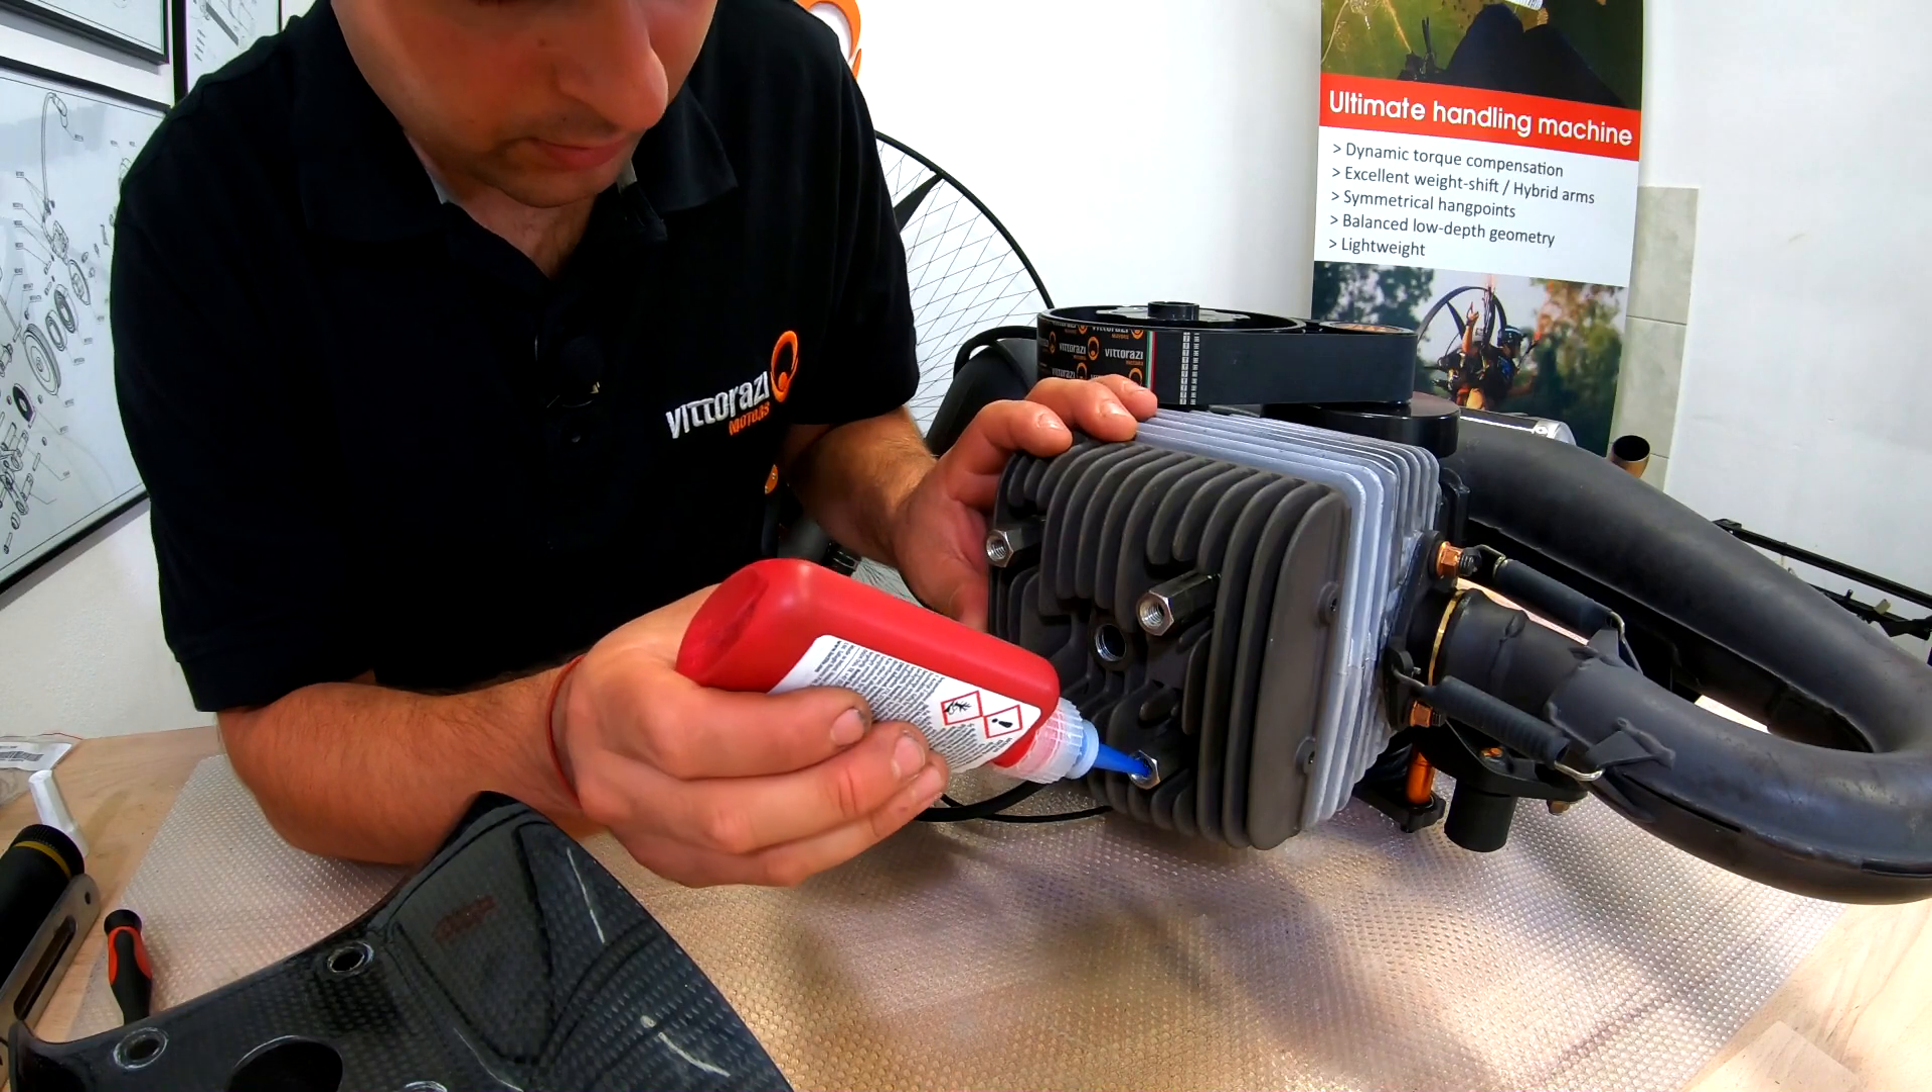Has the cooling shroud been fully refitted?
No.